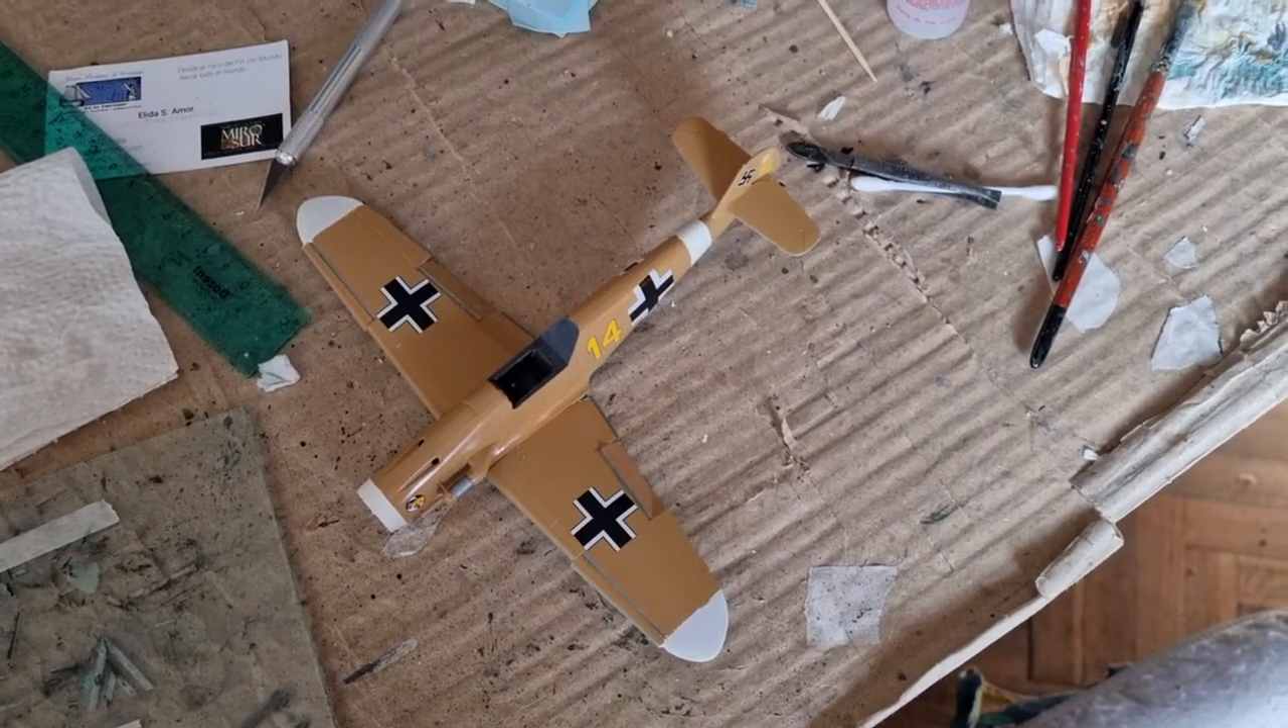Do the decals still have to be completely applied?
No.